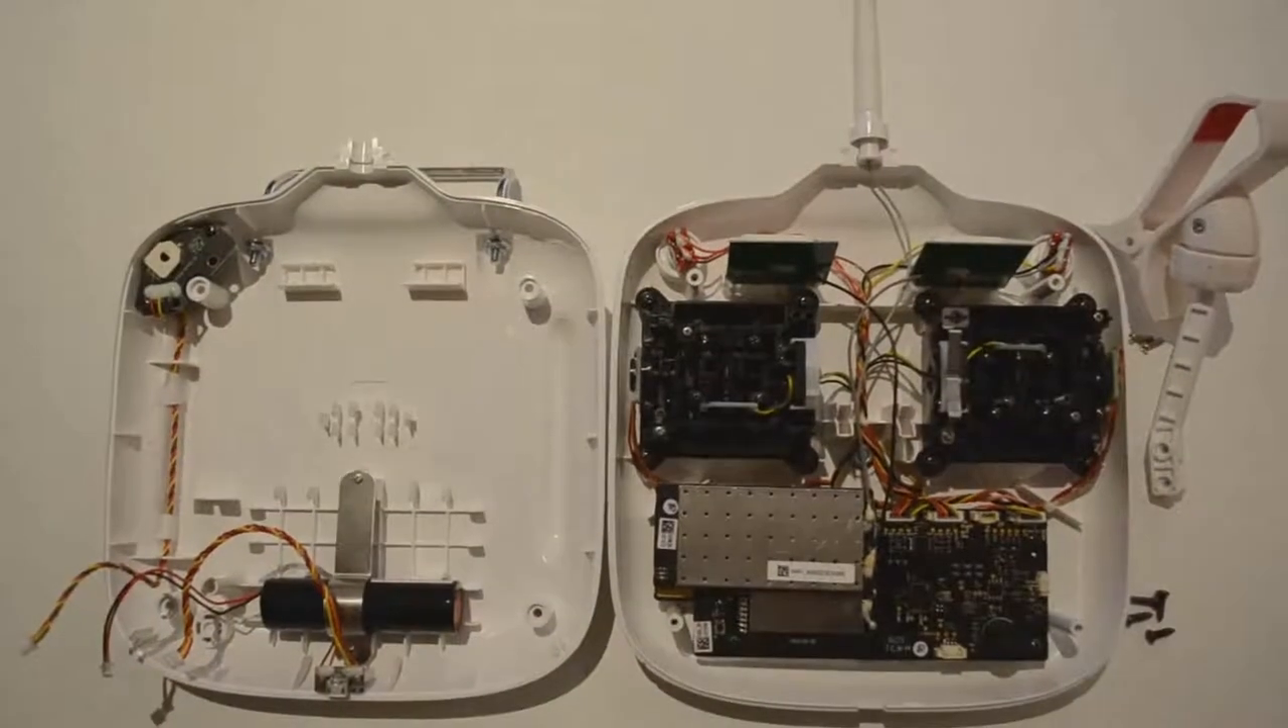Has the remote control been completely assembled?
No.